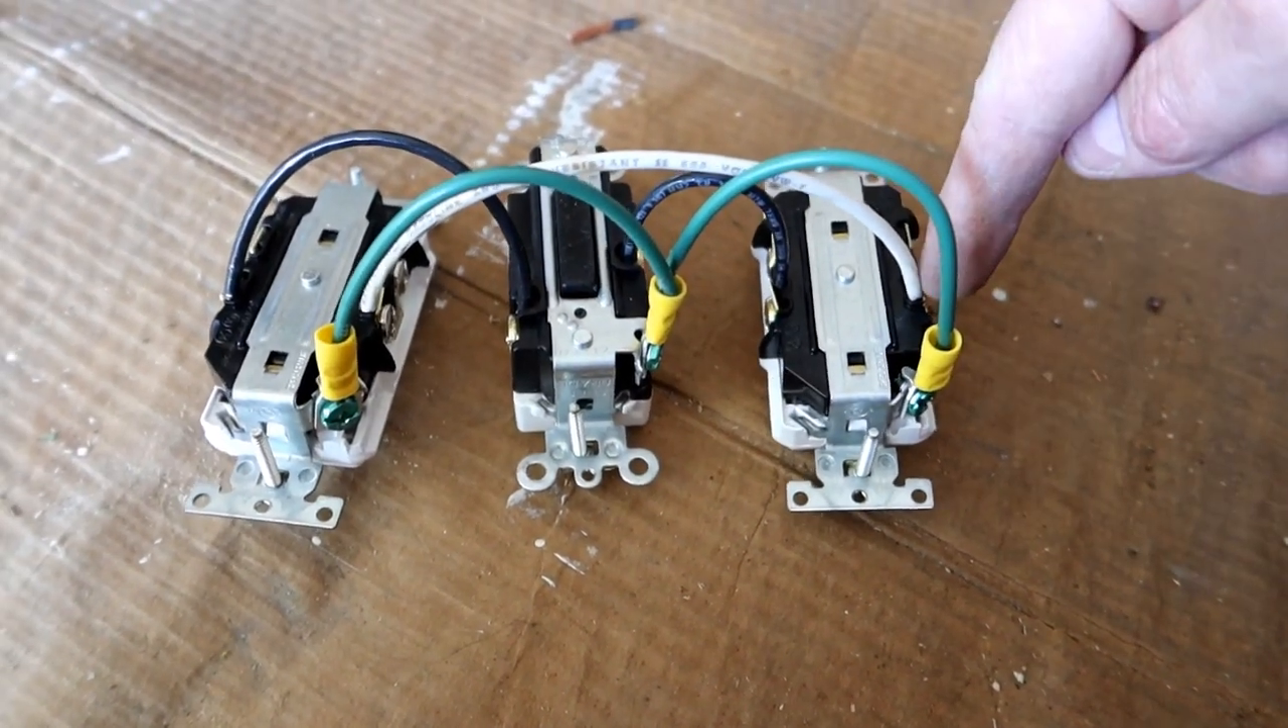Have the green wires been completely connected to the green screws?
Yes.